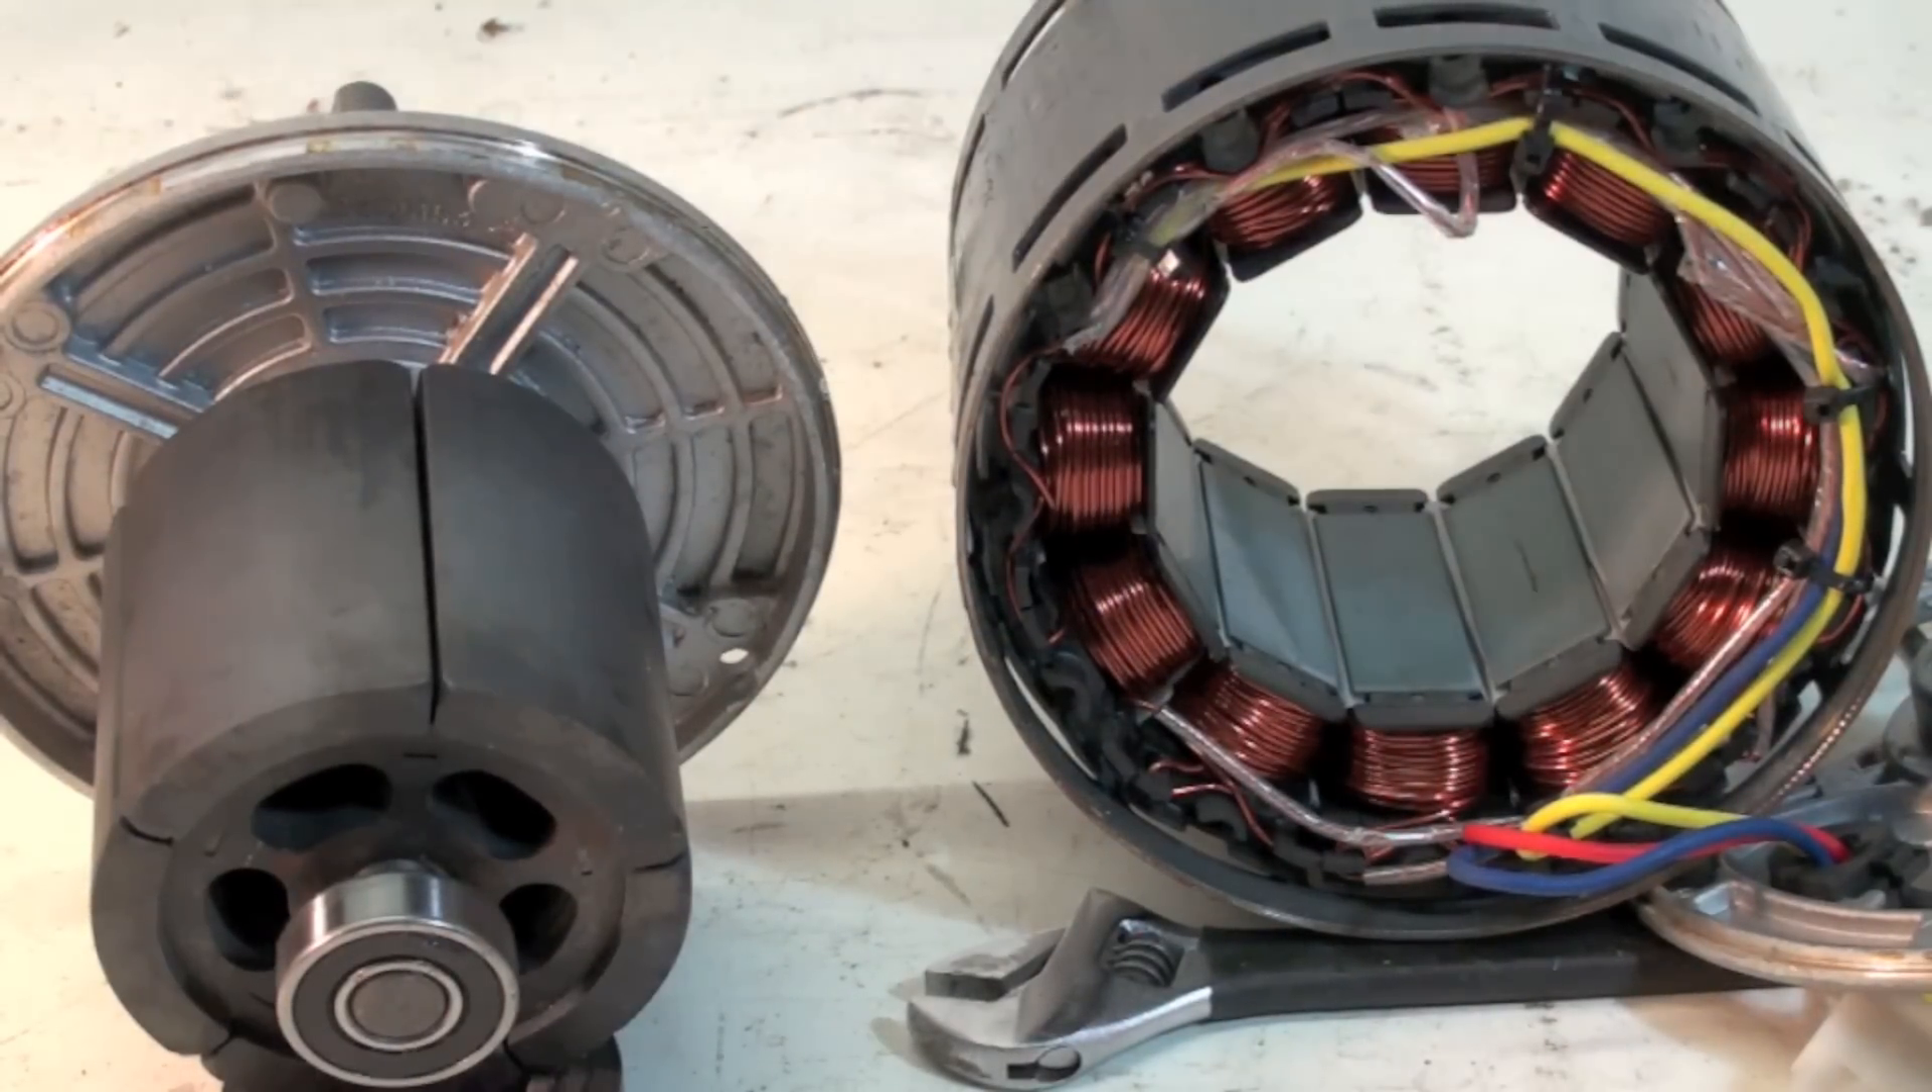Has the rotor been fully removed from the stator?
Yes.